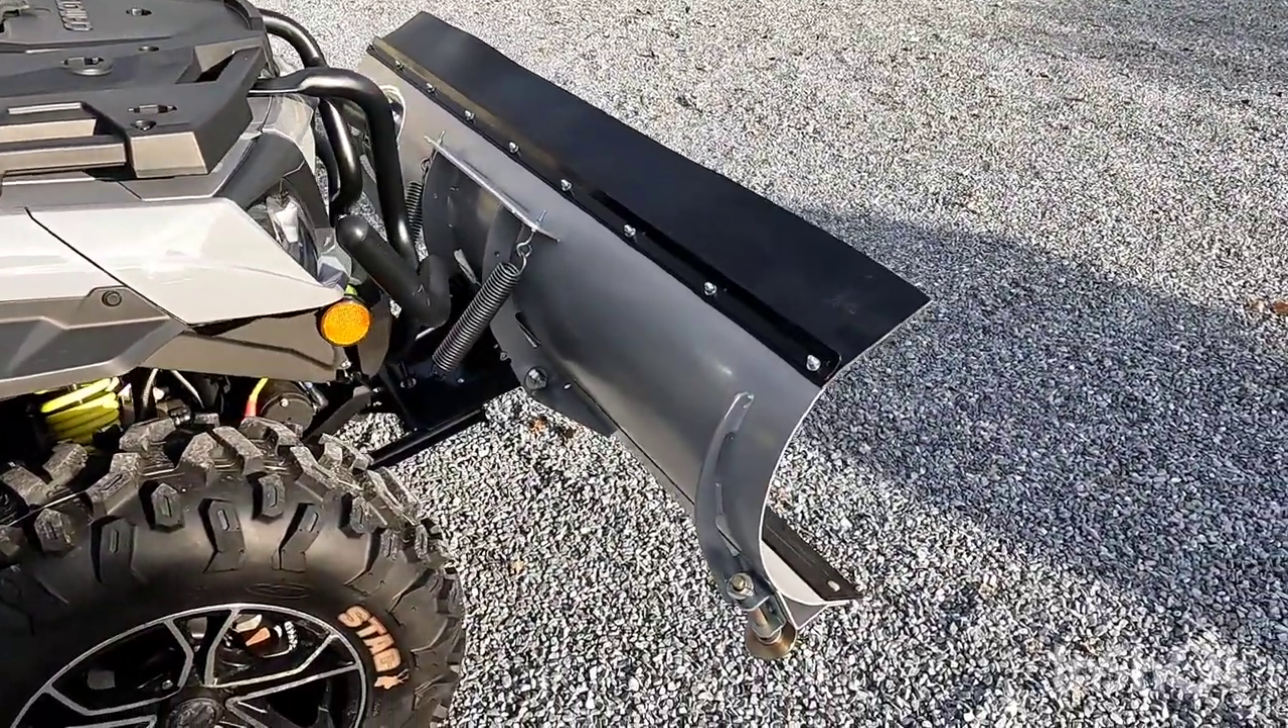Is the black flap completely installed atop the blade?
Yes.